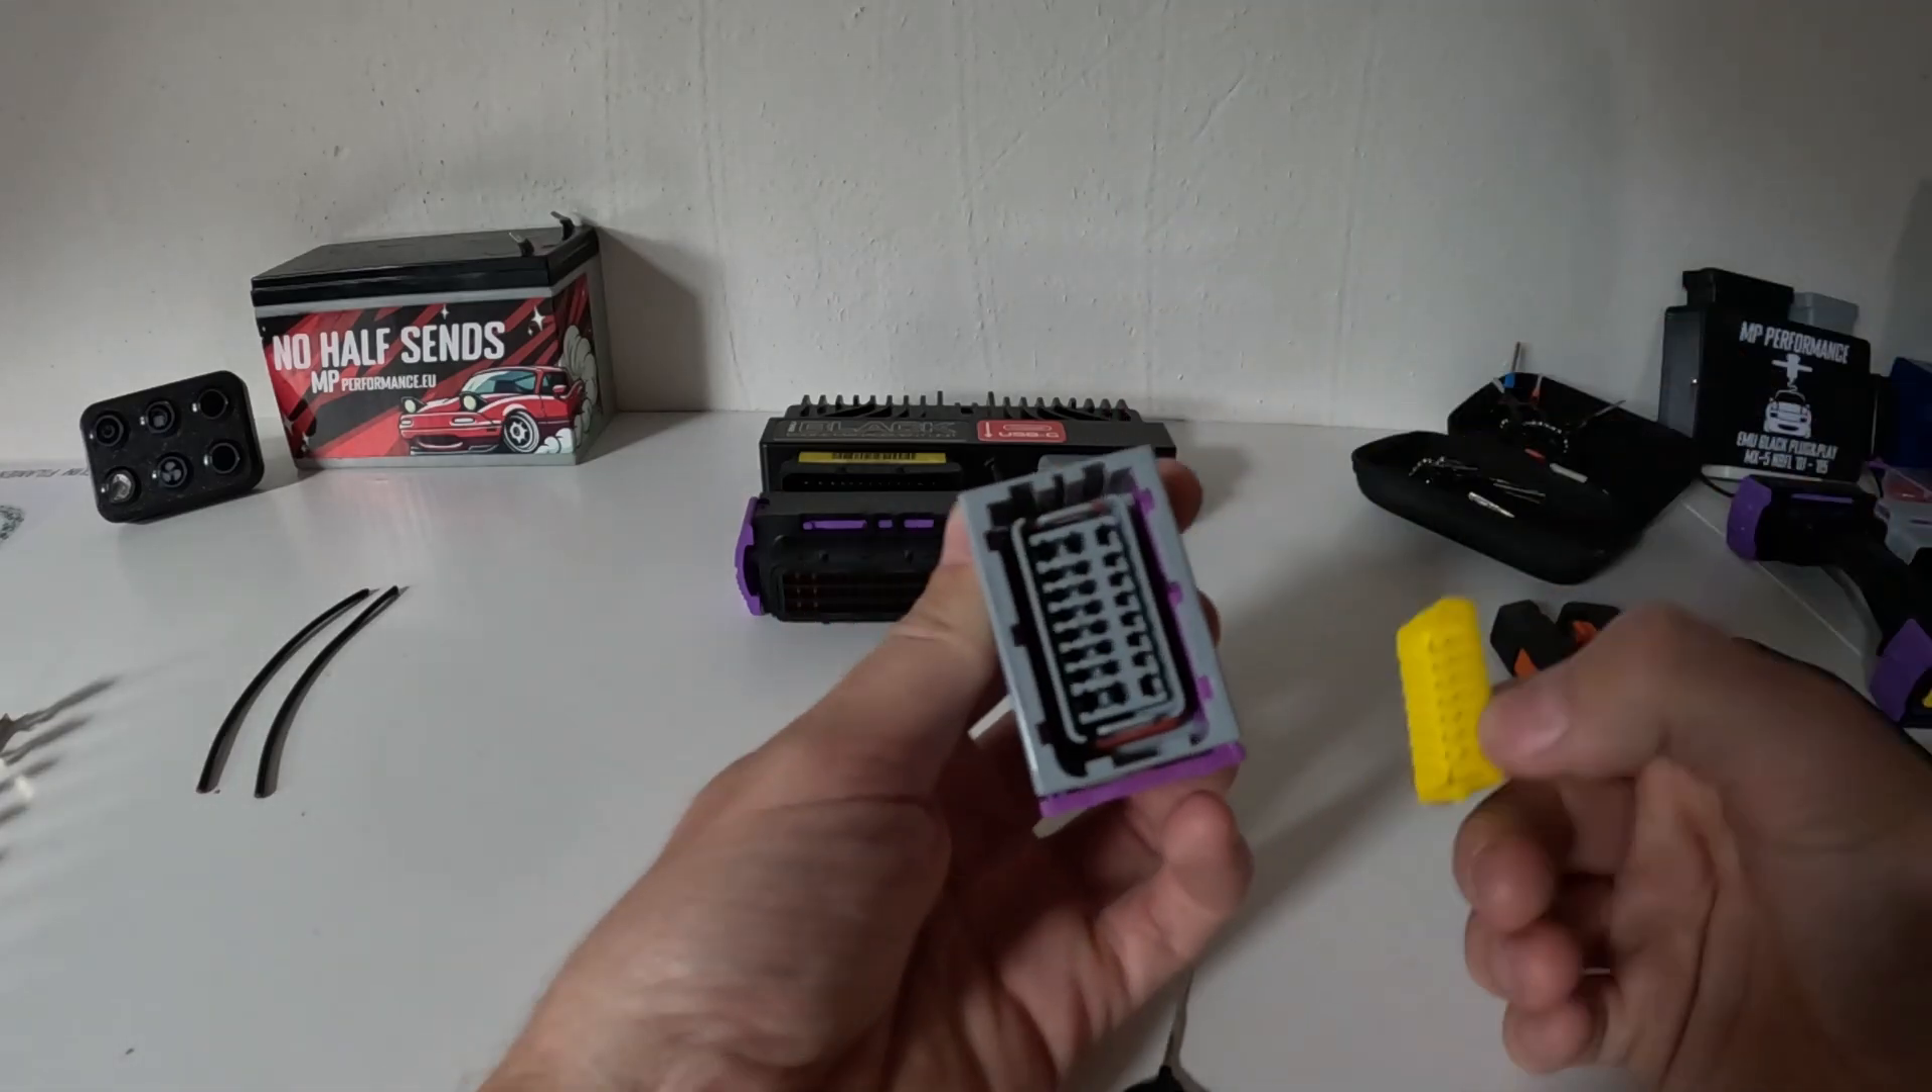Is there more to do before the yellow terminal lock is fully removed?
No.